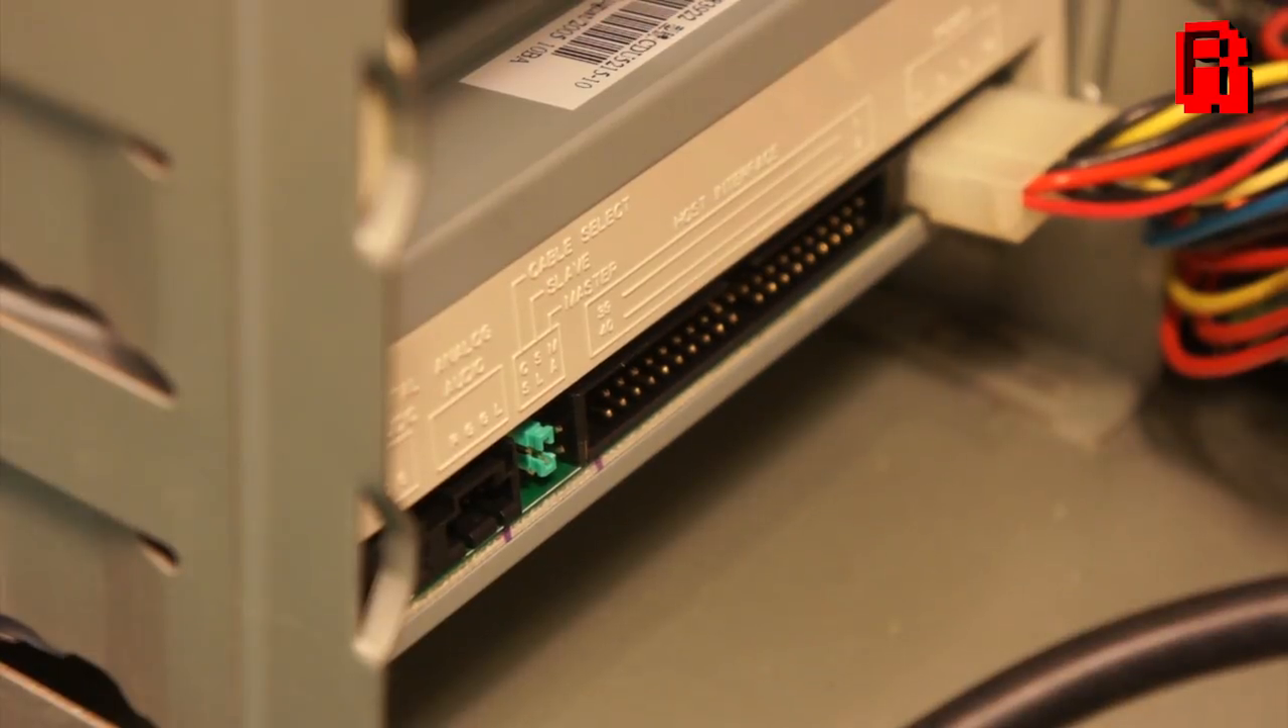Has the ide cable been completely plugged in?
No.